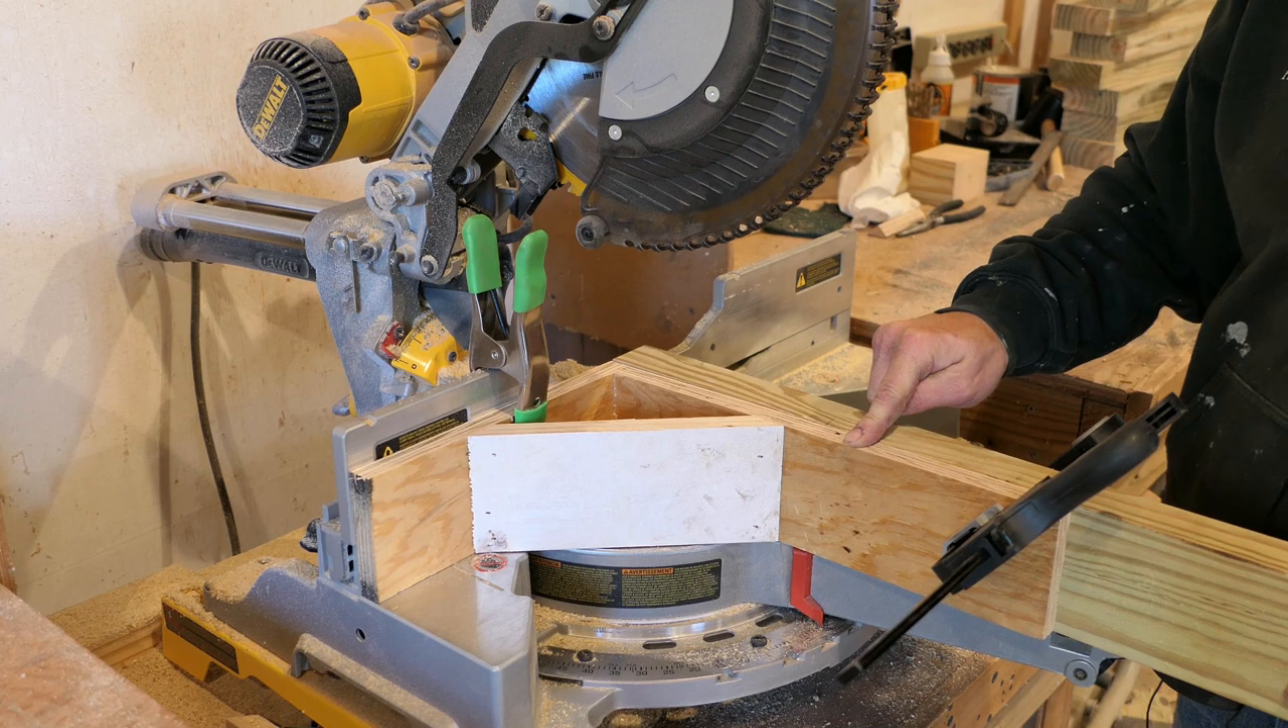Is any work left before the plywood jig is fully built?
No.